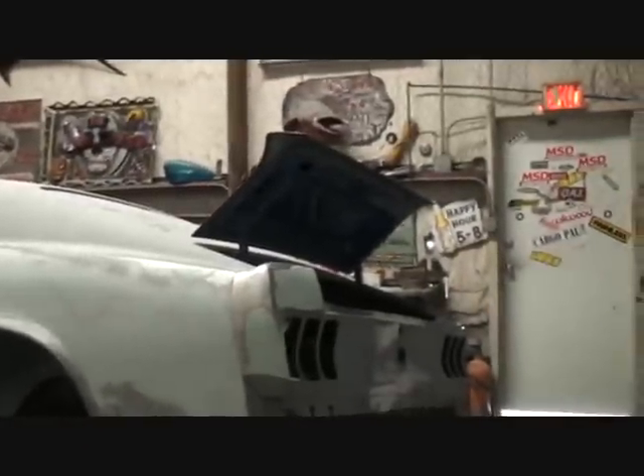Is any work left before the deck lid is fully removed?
Yes.